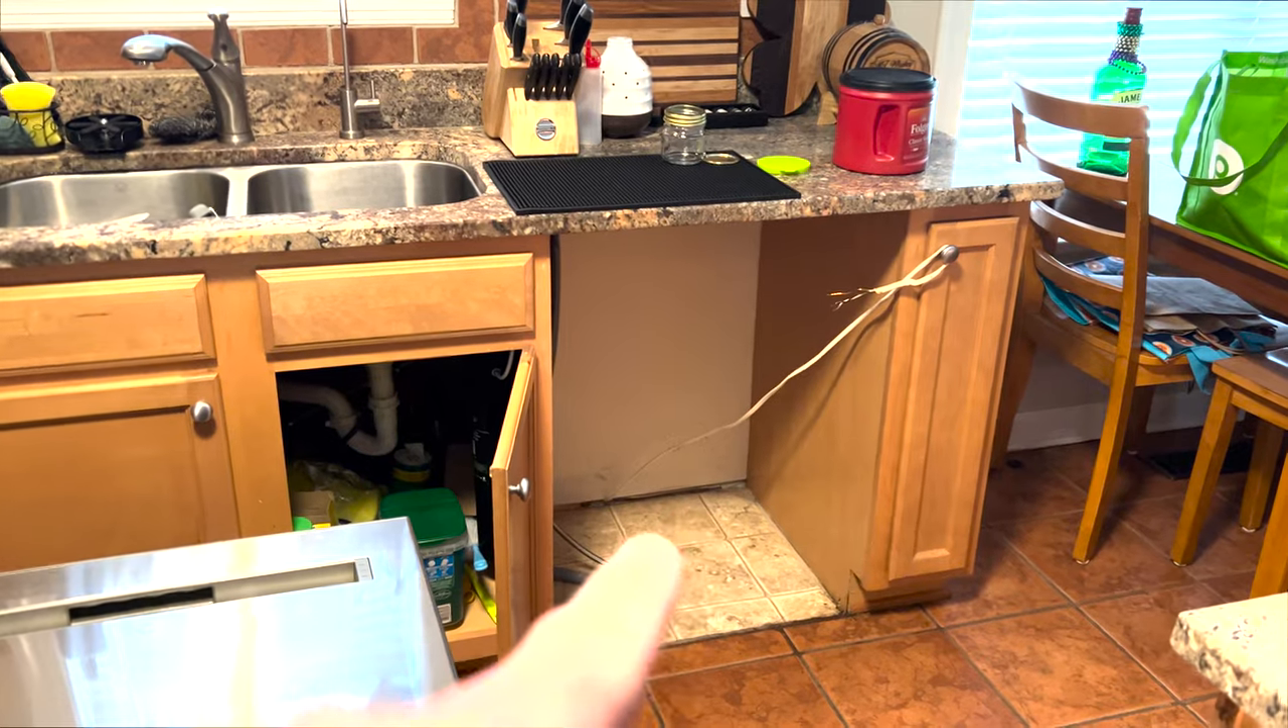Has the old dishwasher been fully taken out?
Yes.